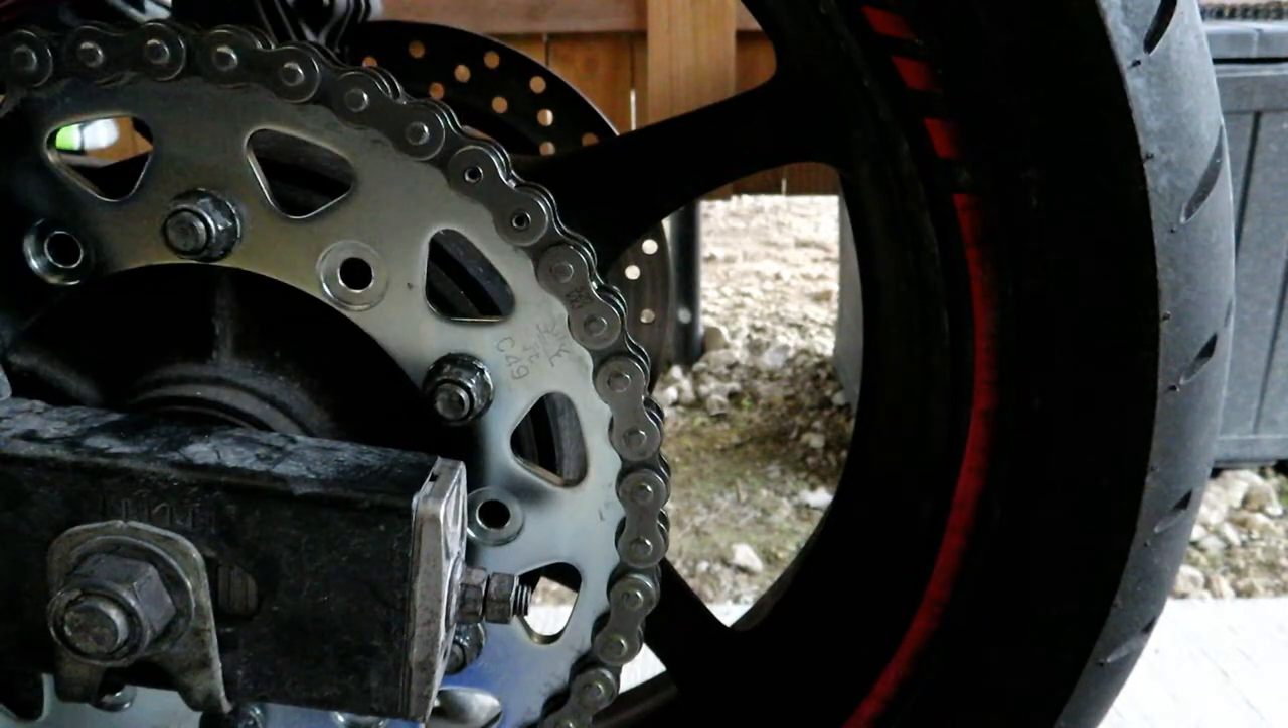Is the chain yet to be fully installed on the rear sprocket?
No.